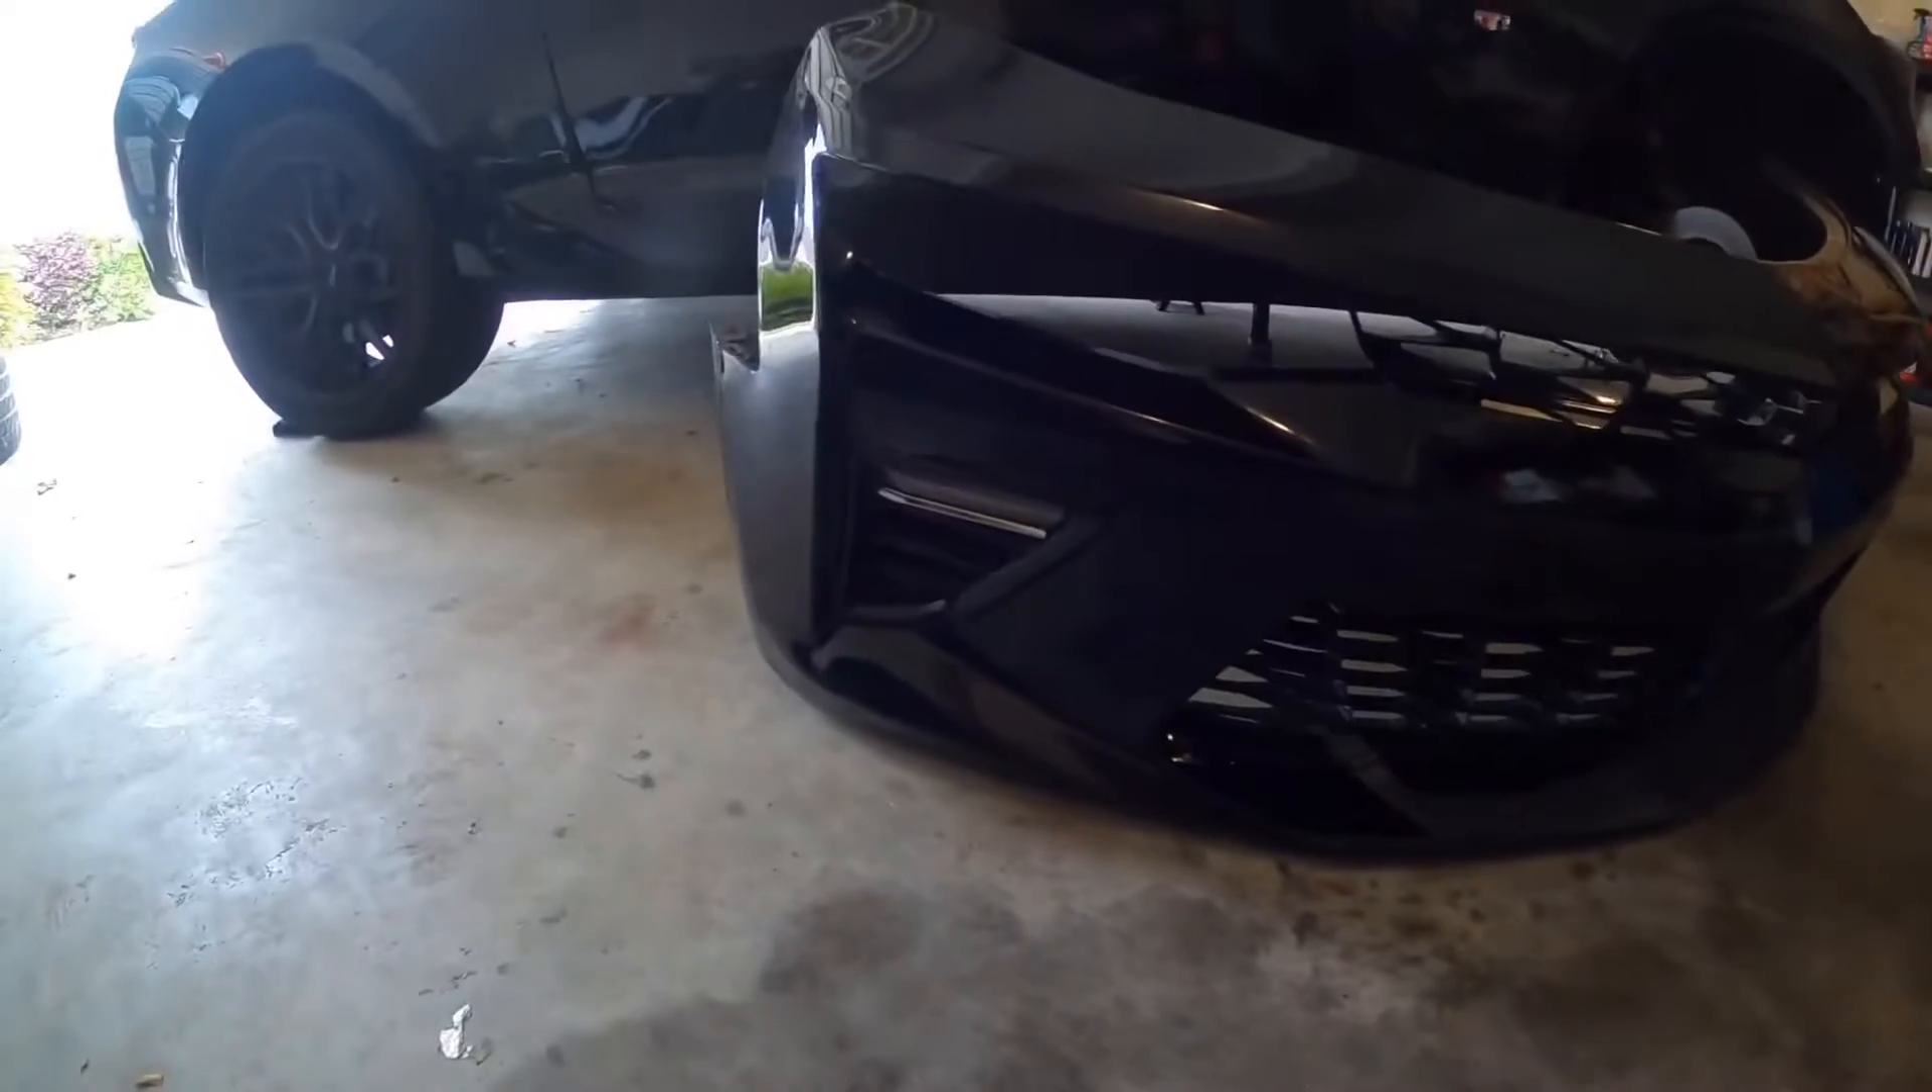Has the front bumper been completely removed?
Yes.